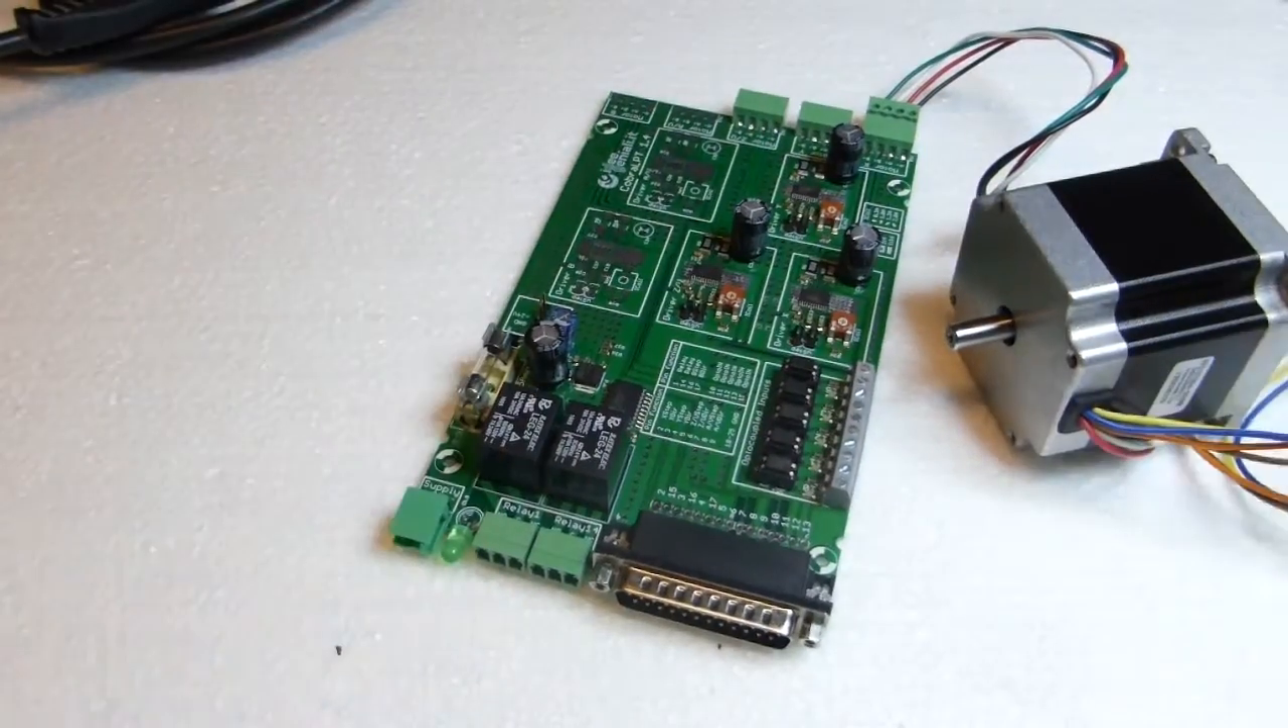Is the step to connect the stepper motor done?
Yes.